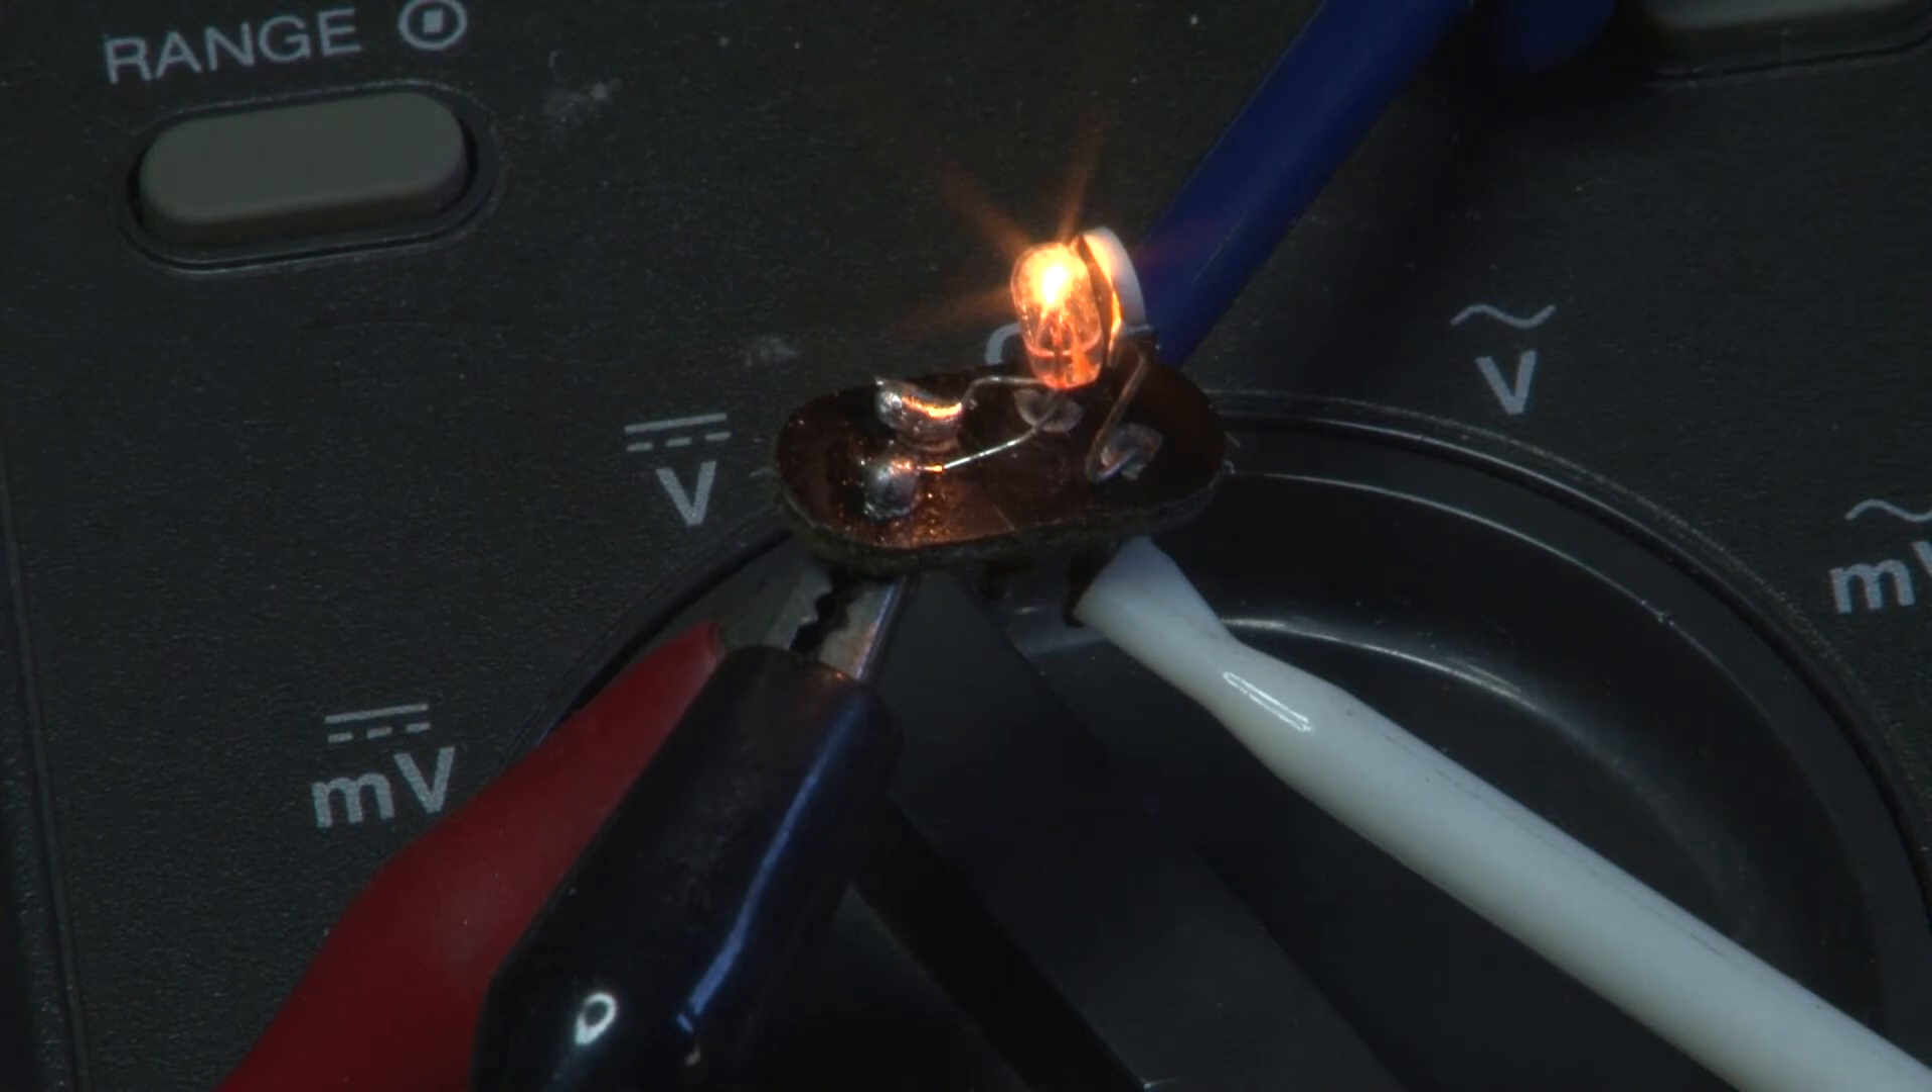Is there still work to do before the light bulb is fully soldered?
No.